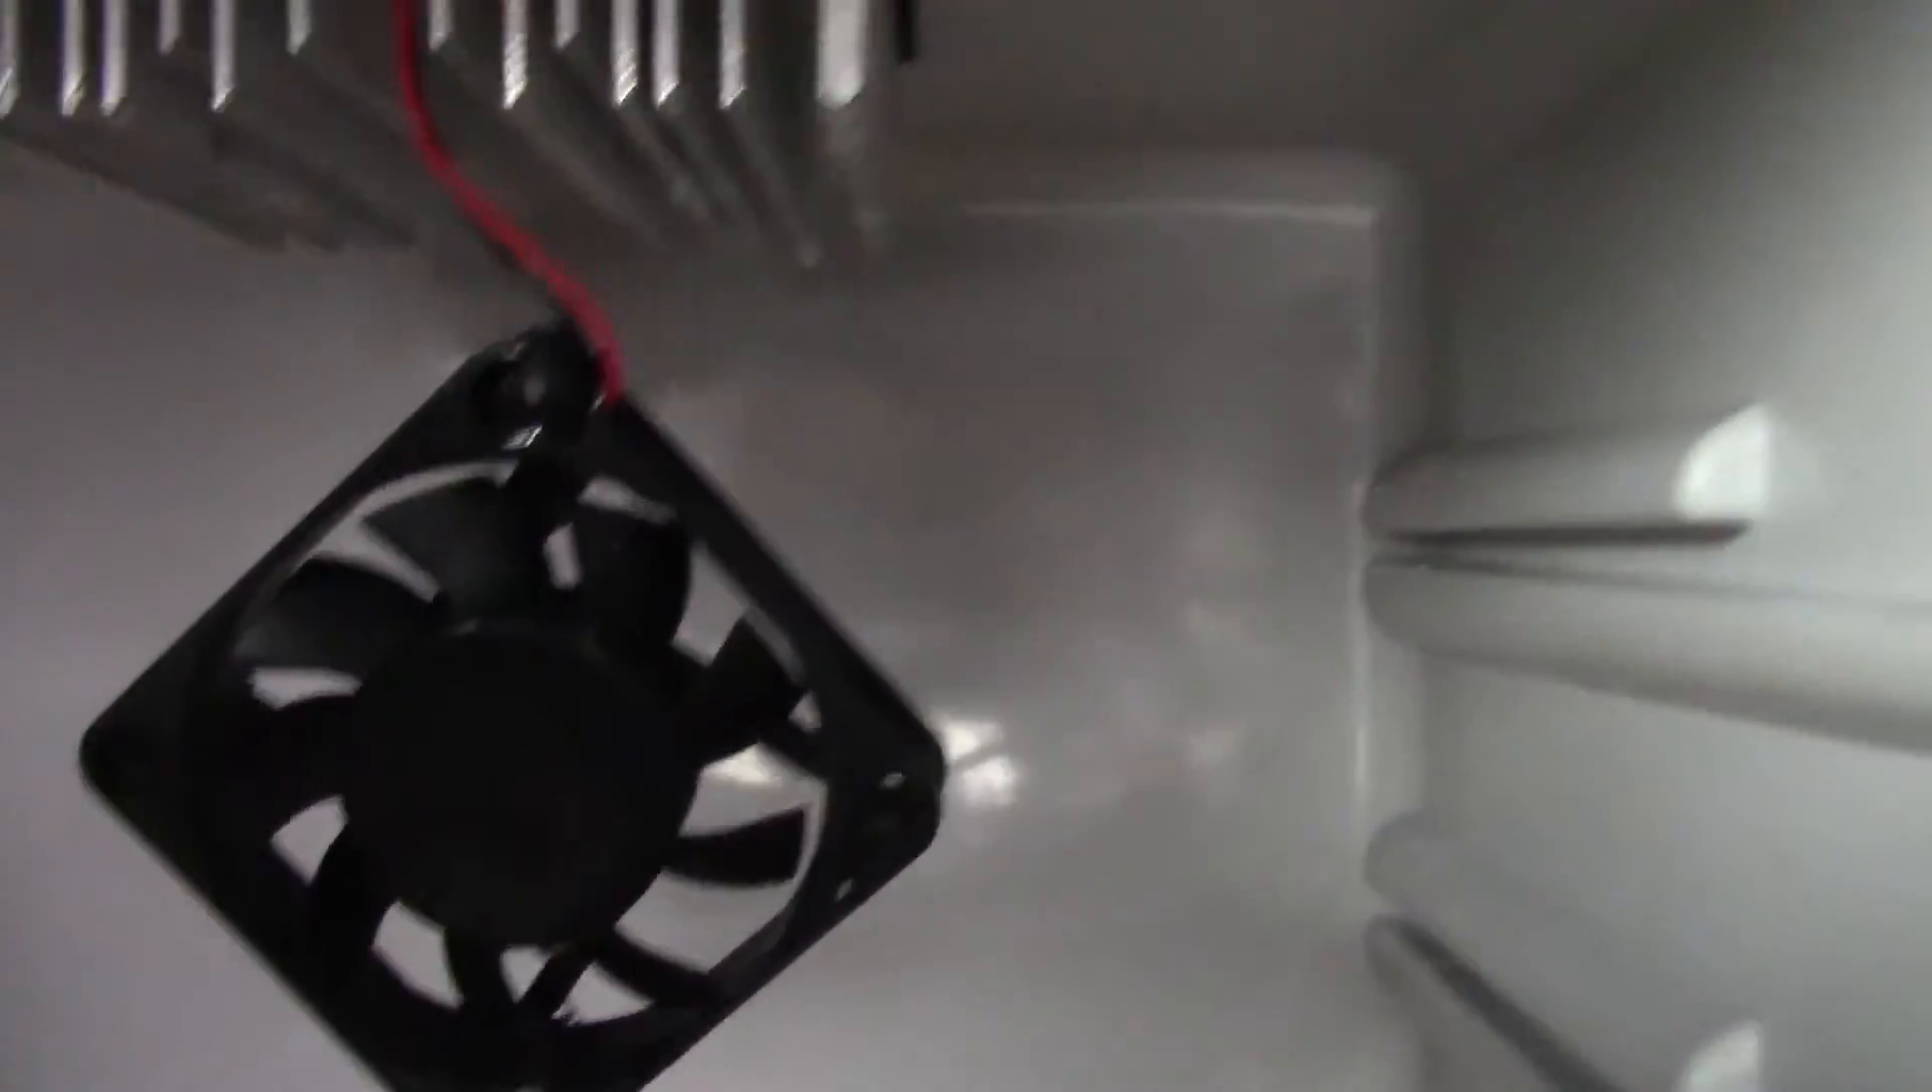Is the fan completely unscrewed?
Yes.